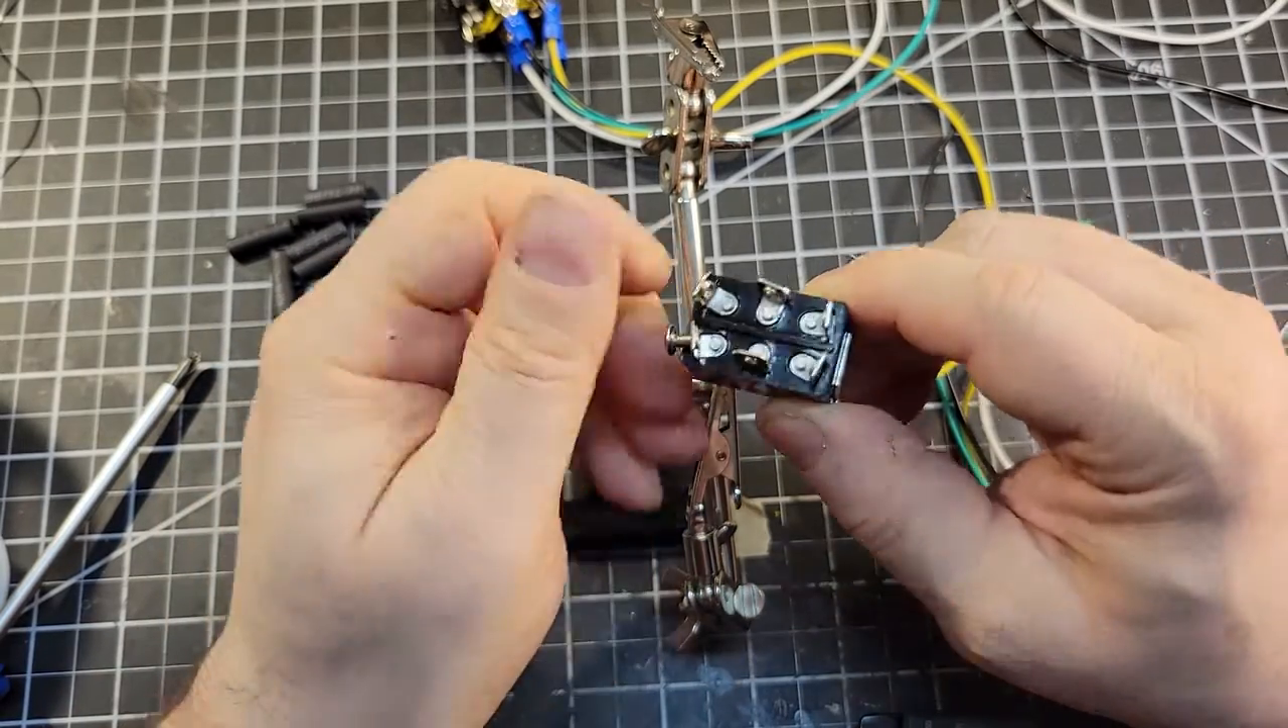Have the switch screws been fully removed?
No.